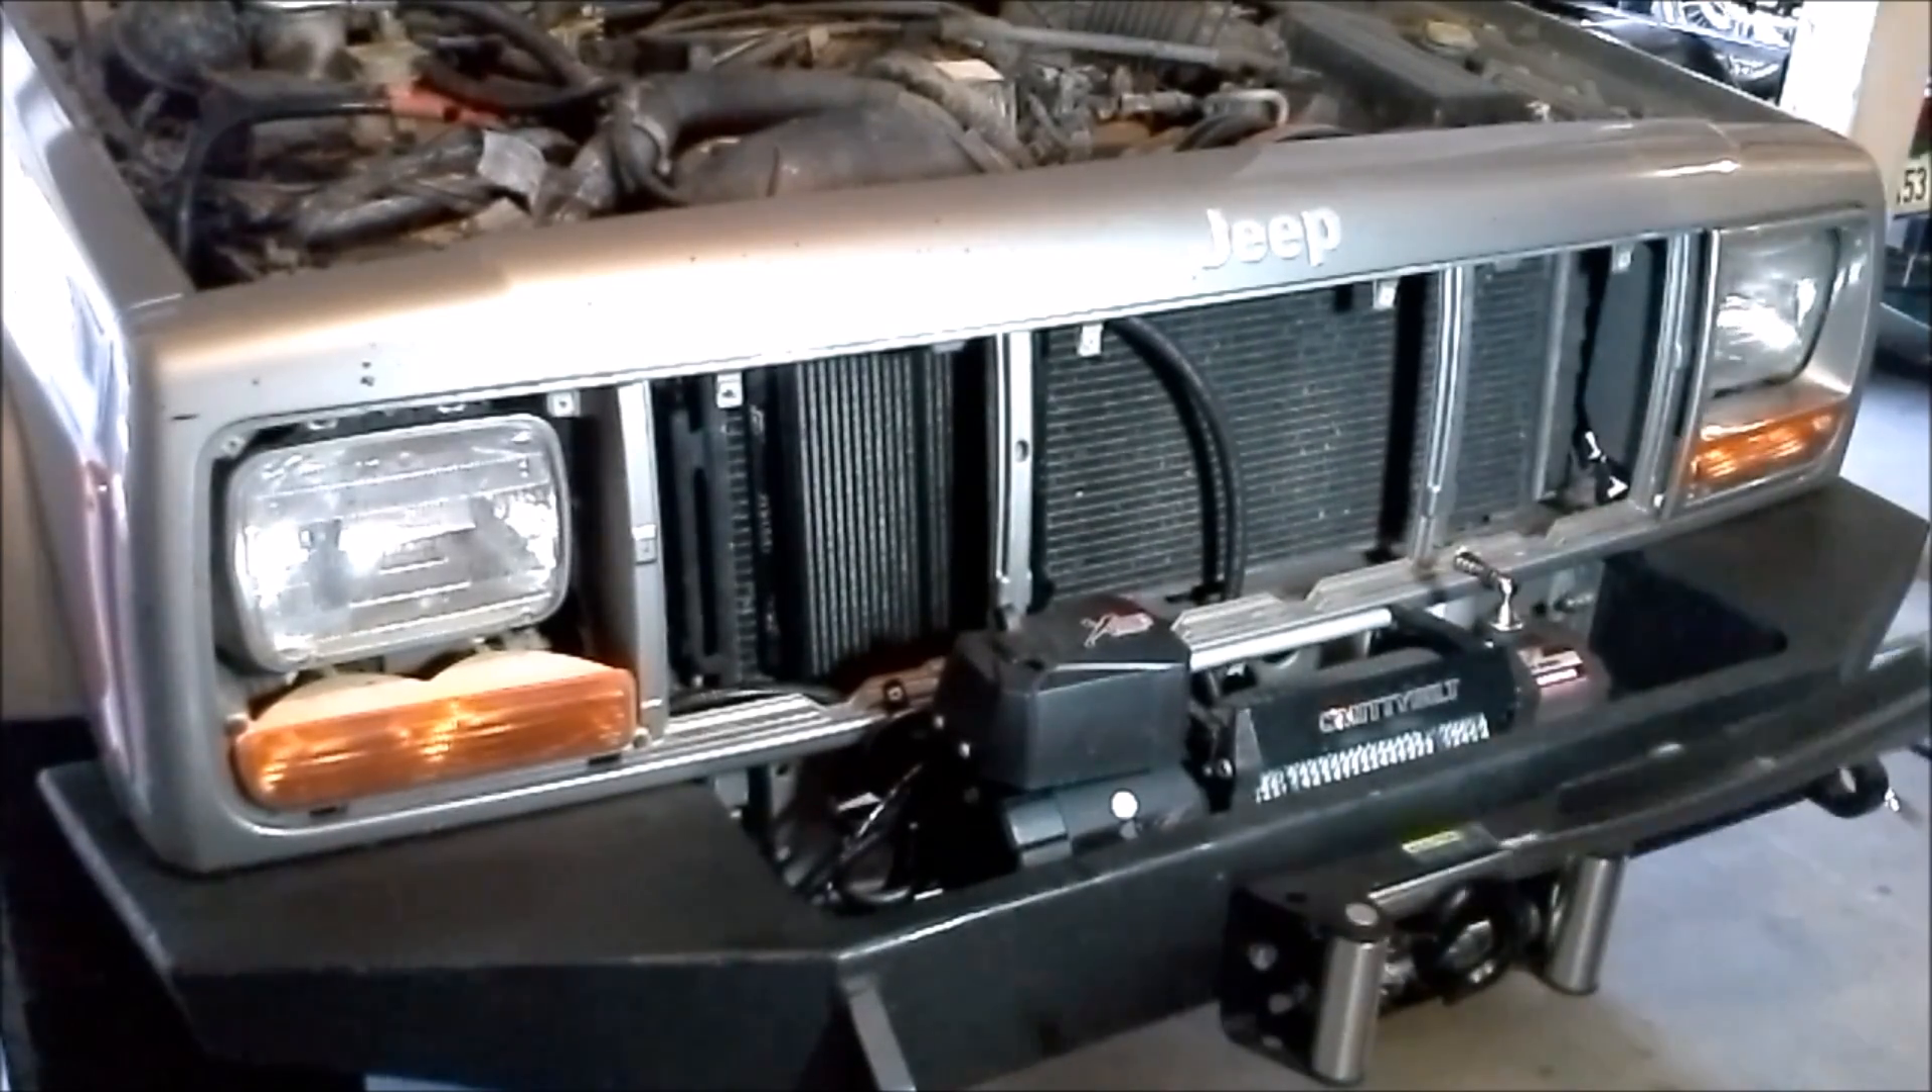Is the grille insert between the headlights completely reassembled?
No.